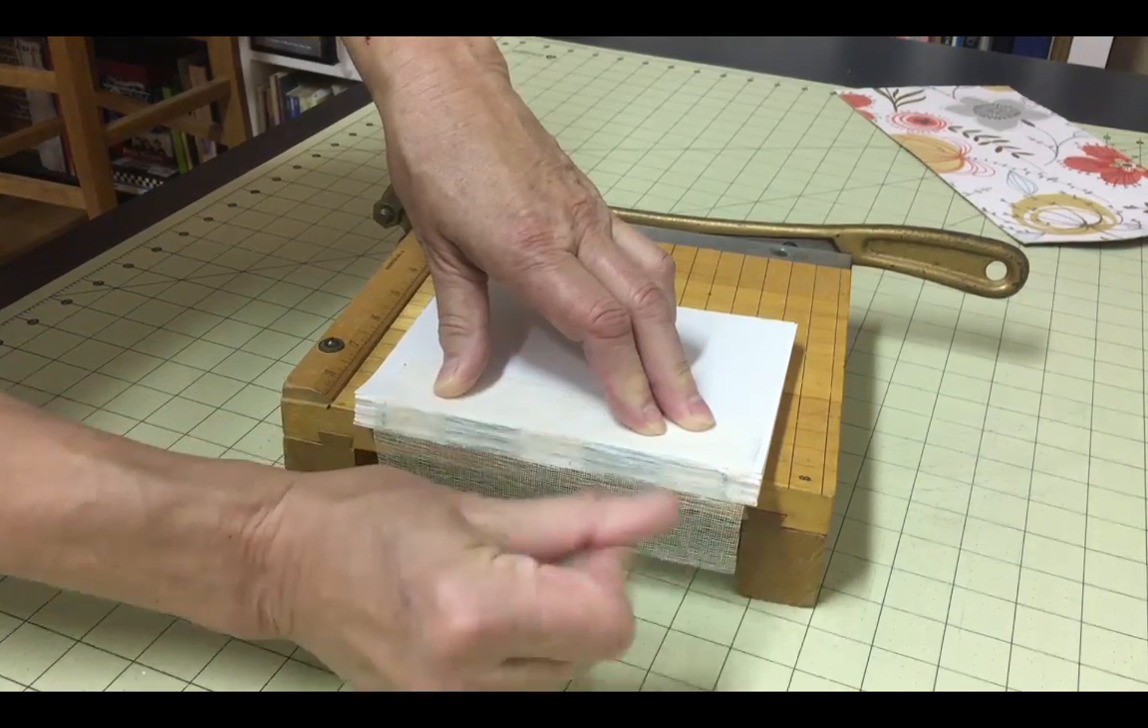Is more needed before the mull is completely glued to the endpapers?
Yes.